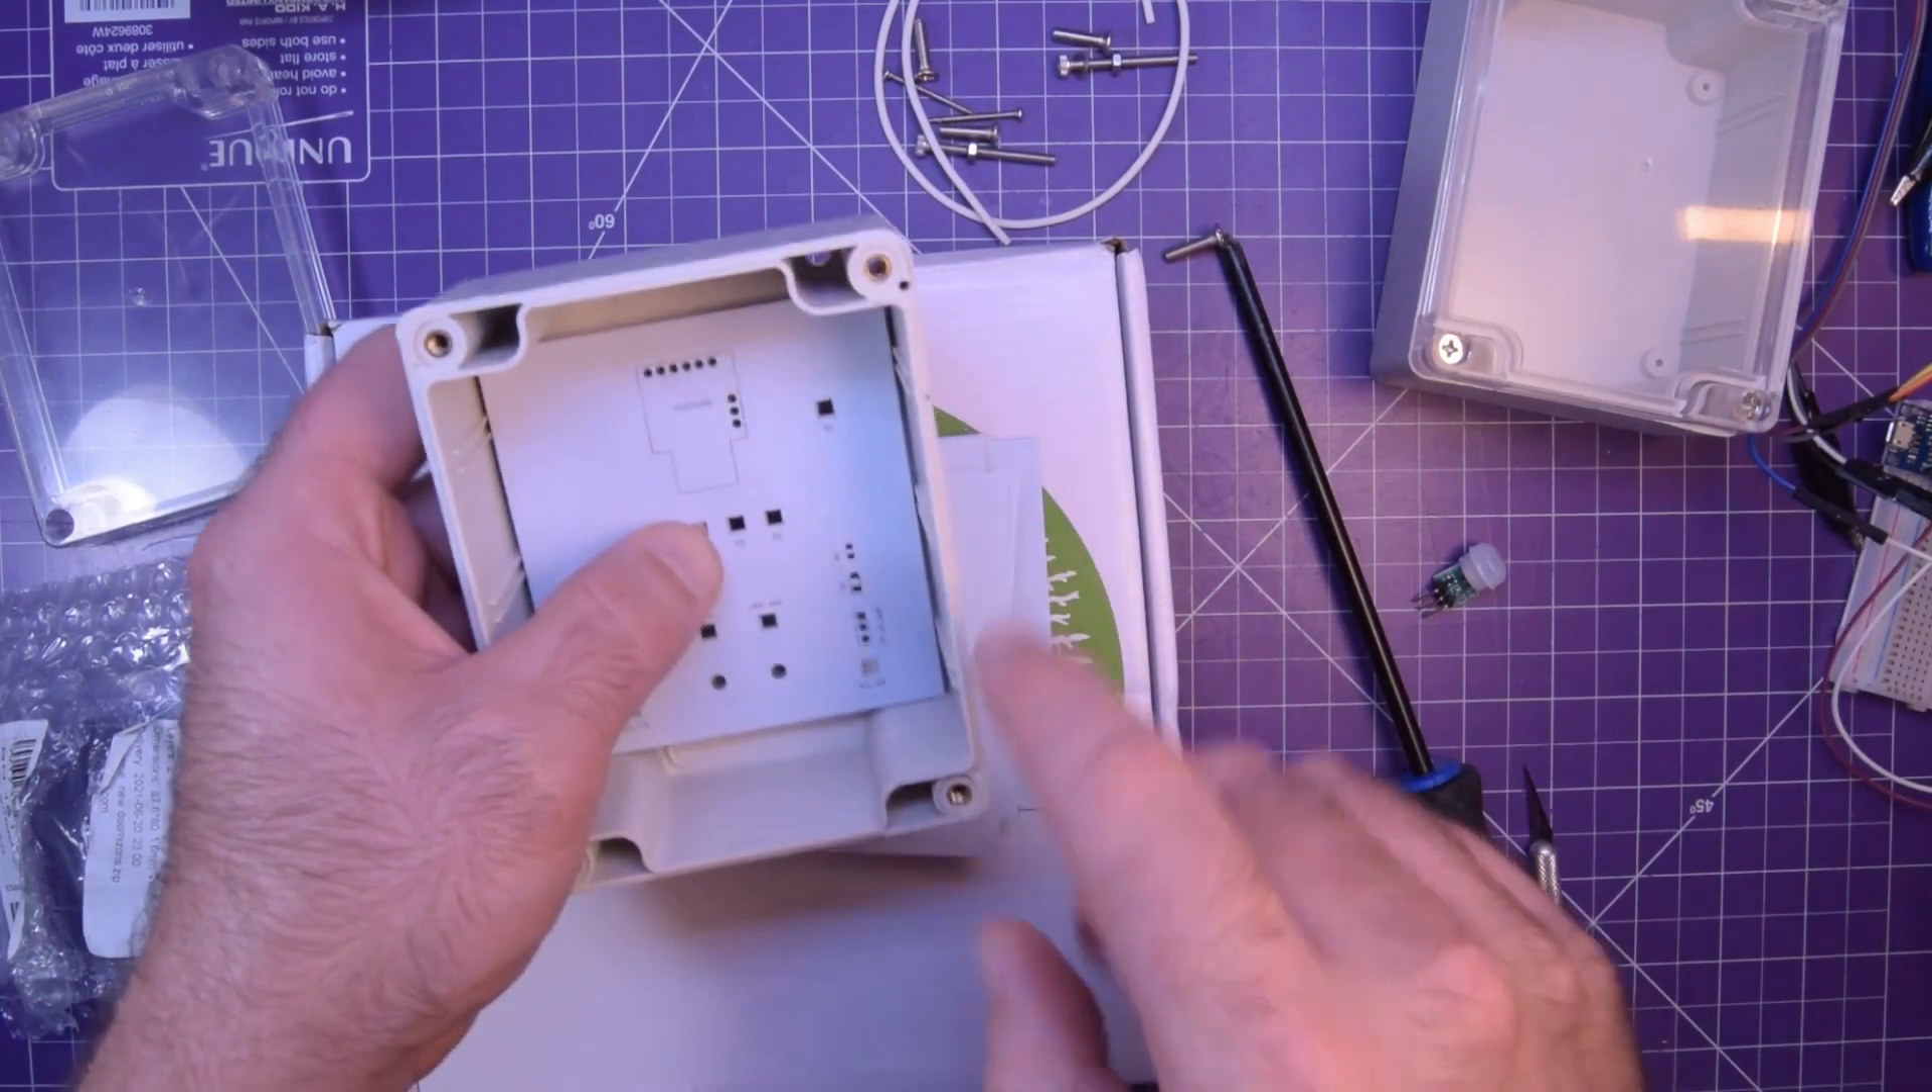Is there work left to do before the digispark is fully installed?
Yes.